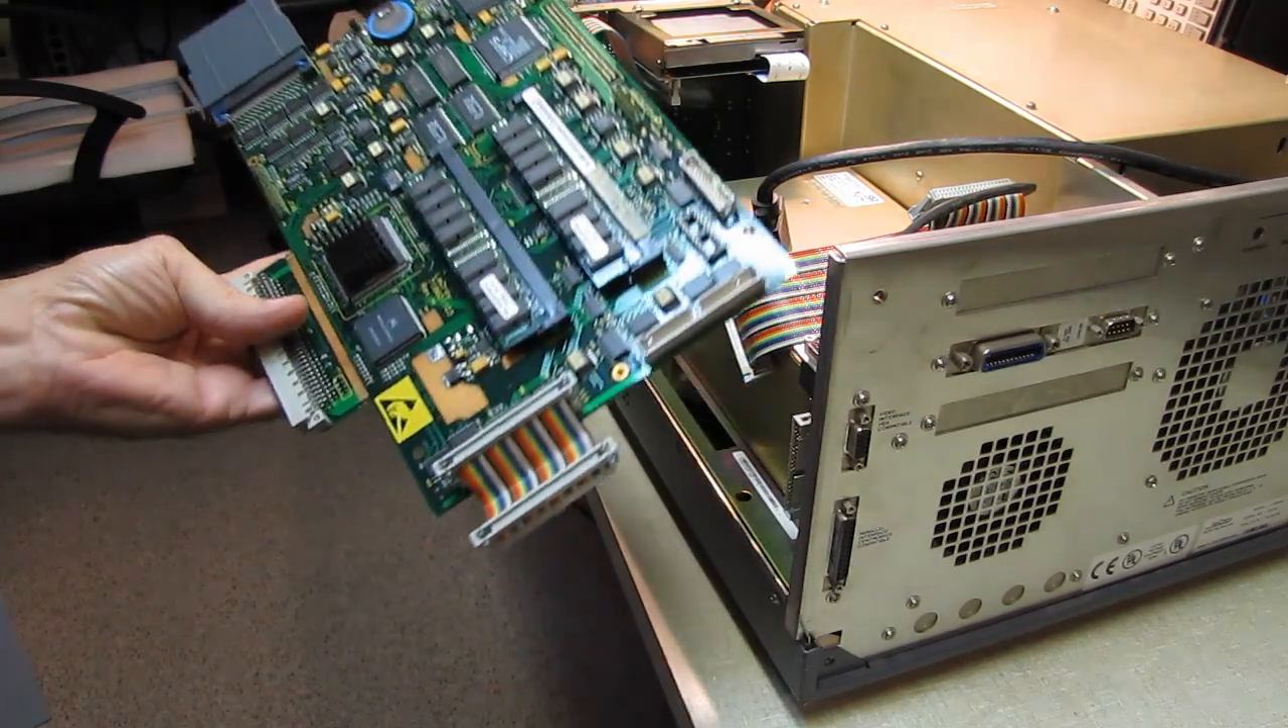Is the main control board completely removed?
Yes.